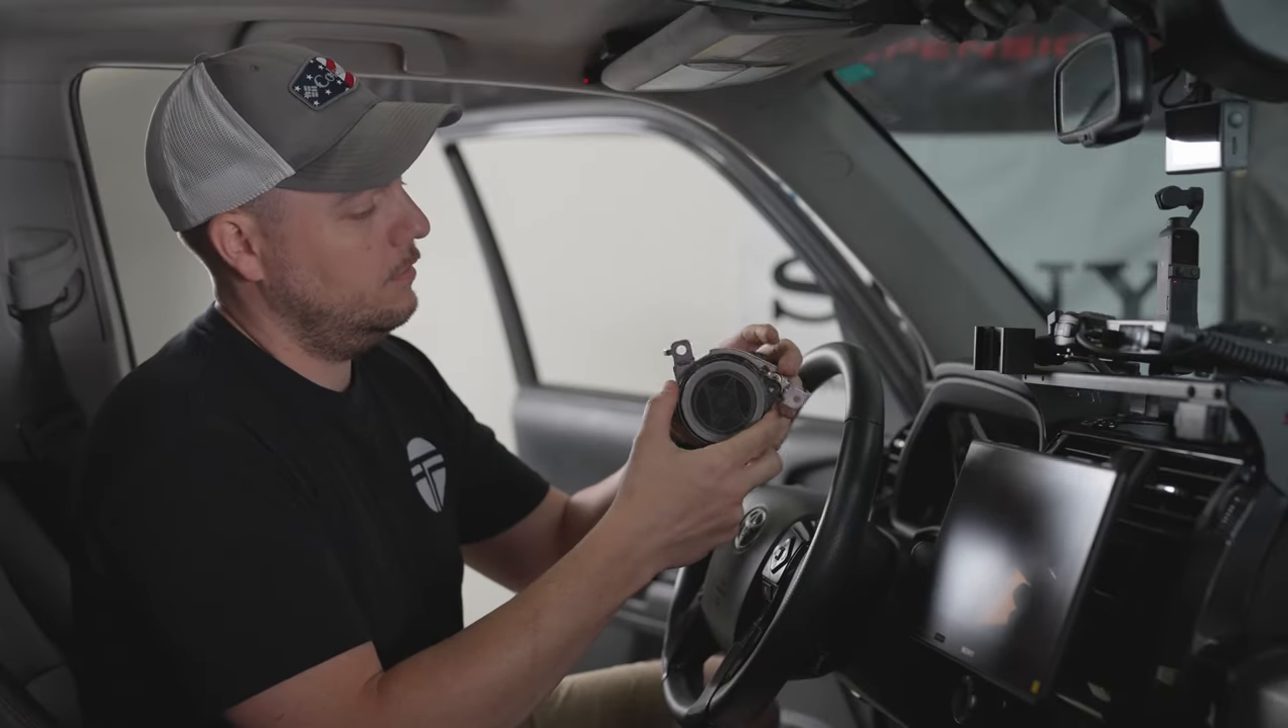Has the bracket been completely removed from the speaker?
No.